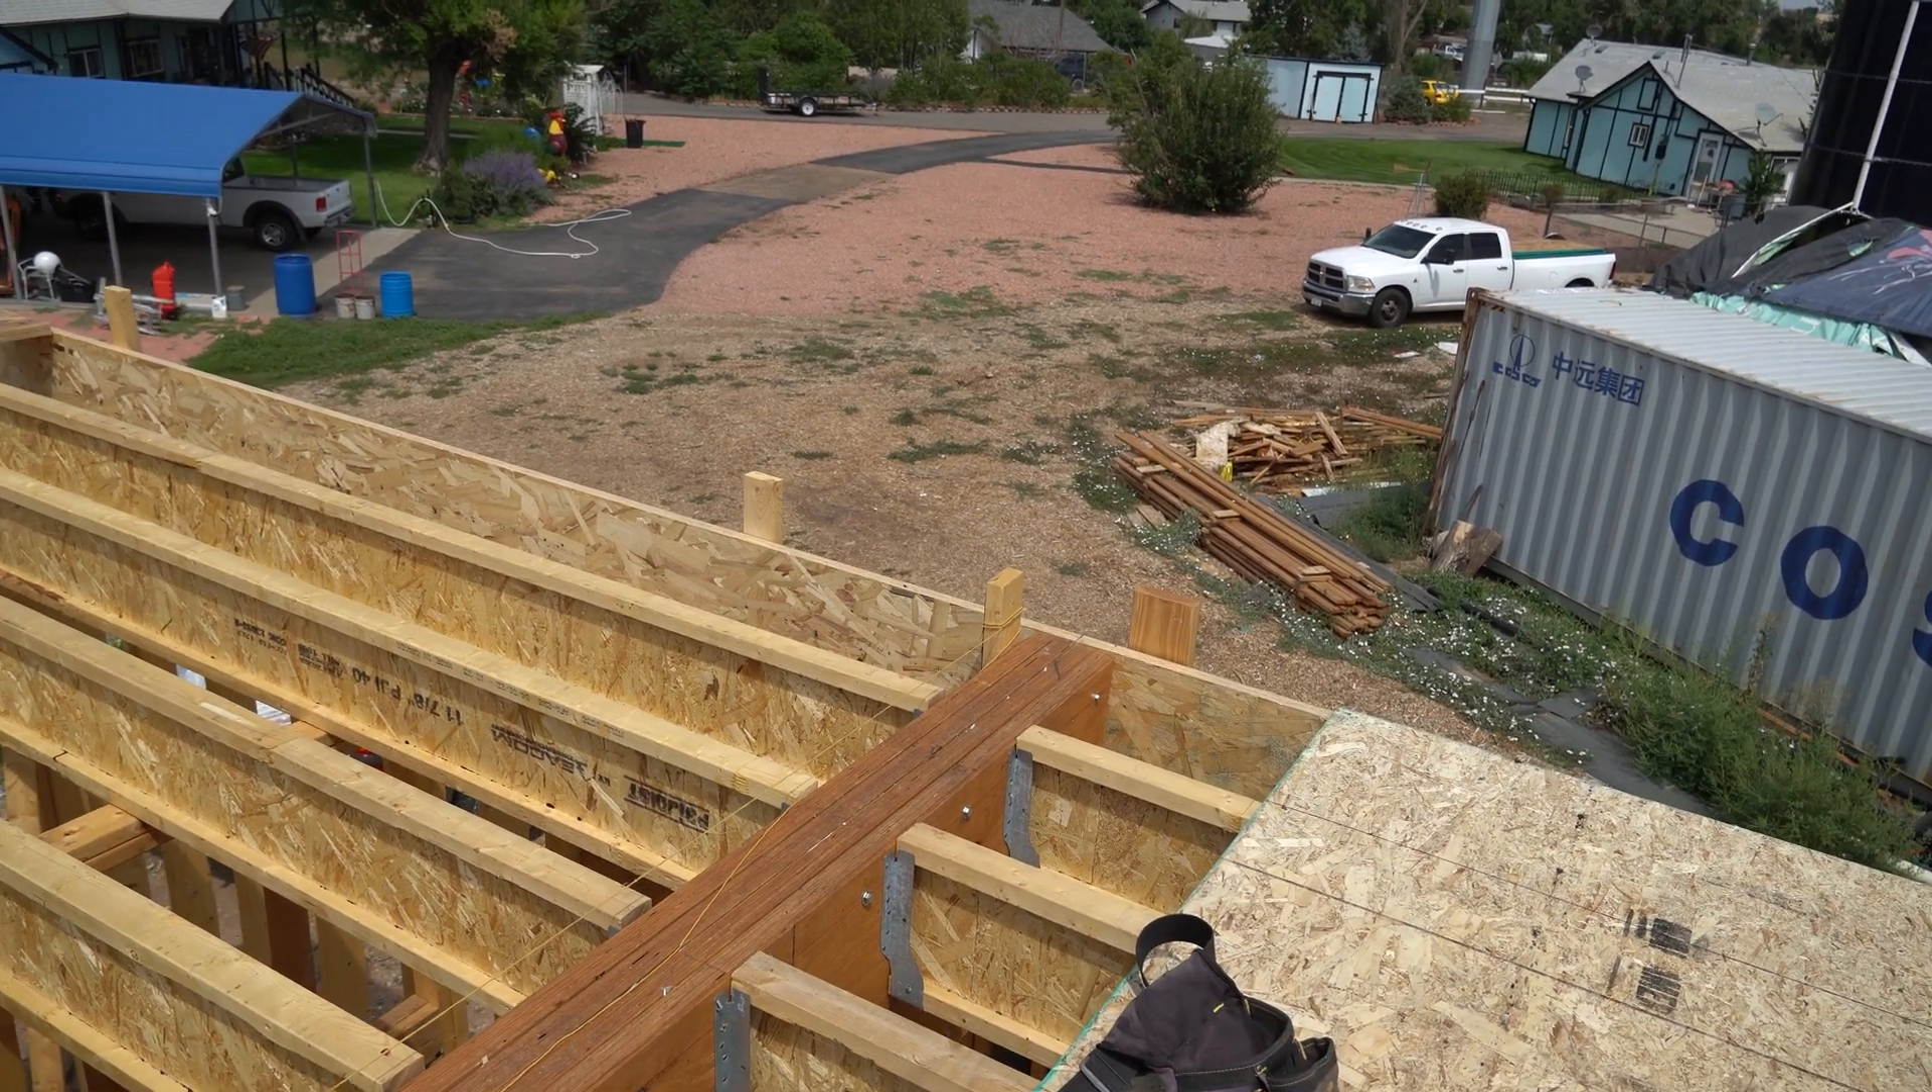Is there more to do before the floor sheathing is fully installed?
Yes.